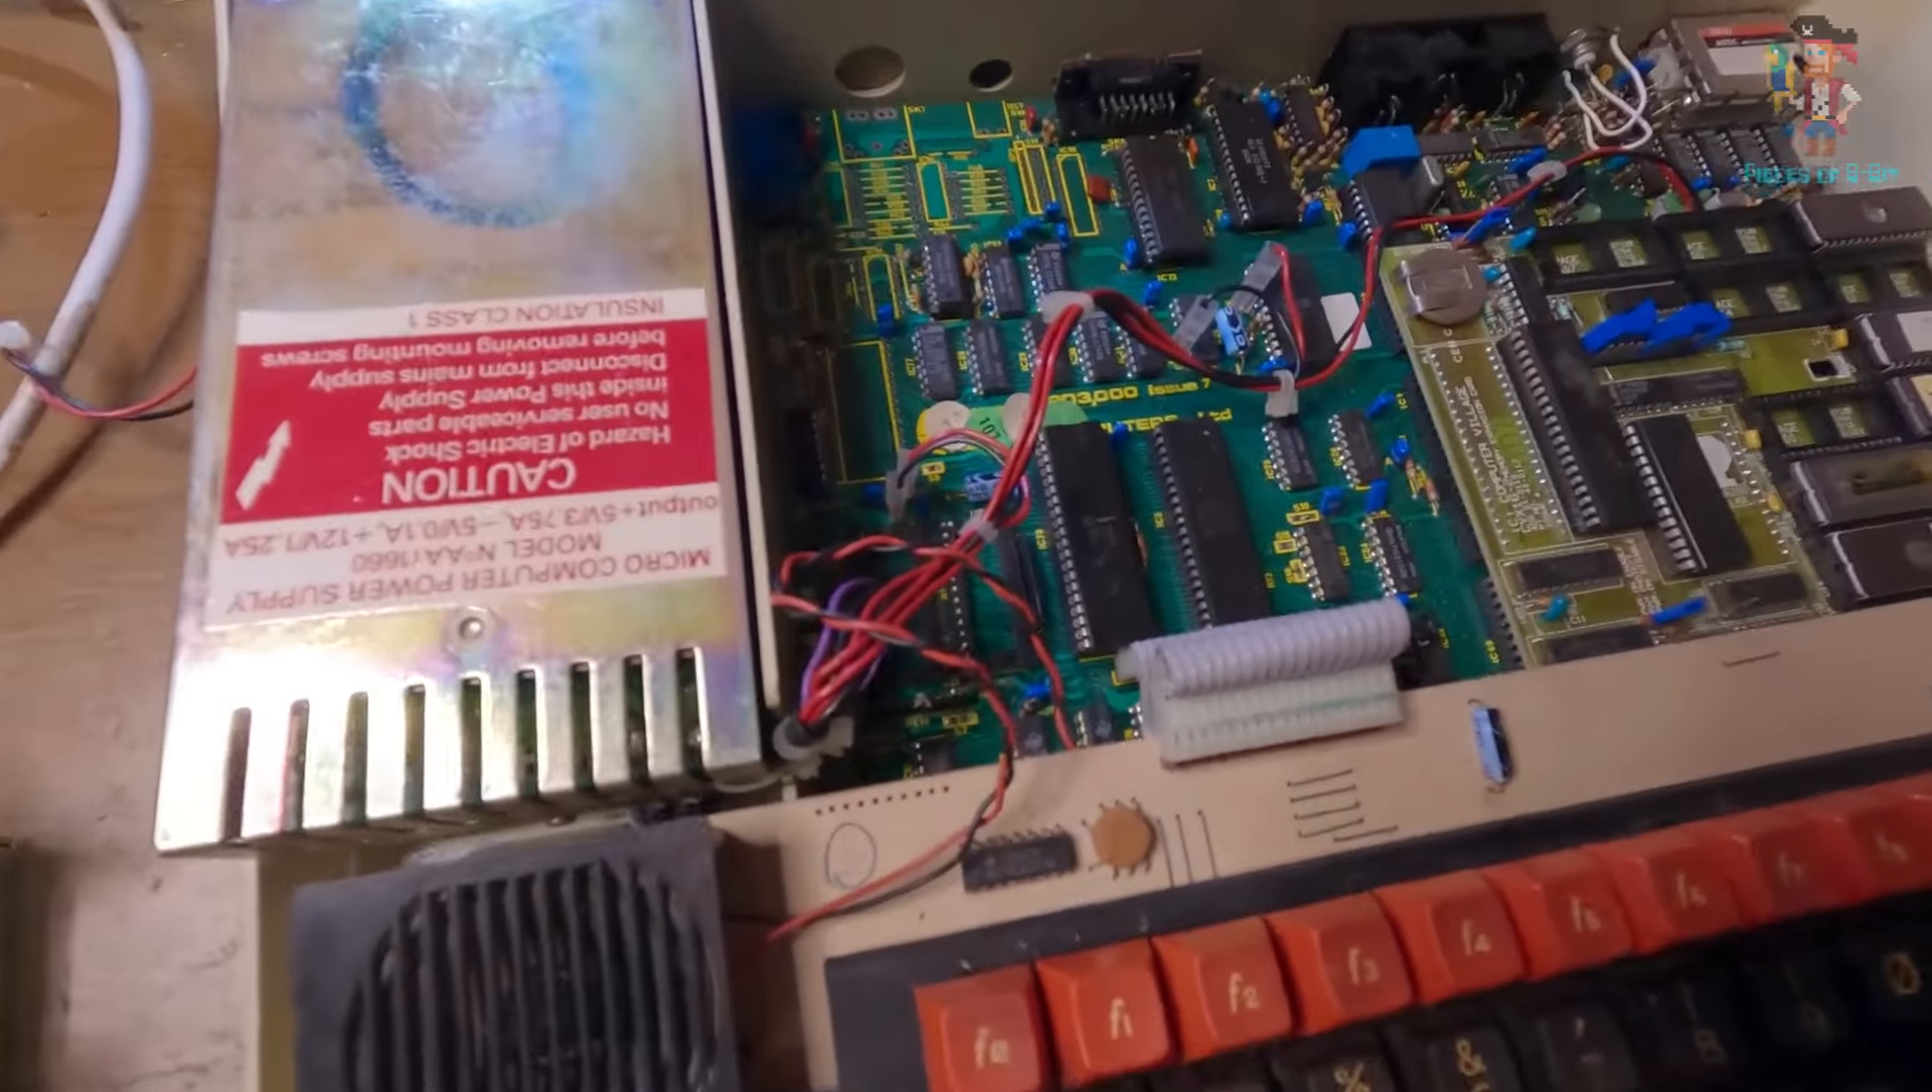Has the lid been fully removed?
Yes.